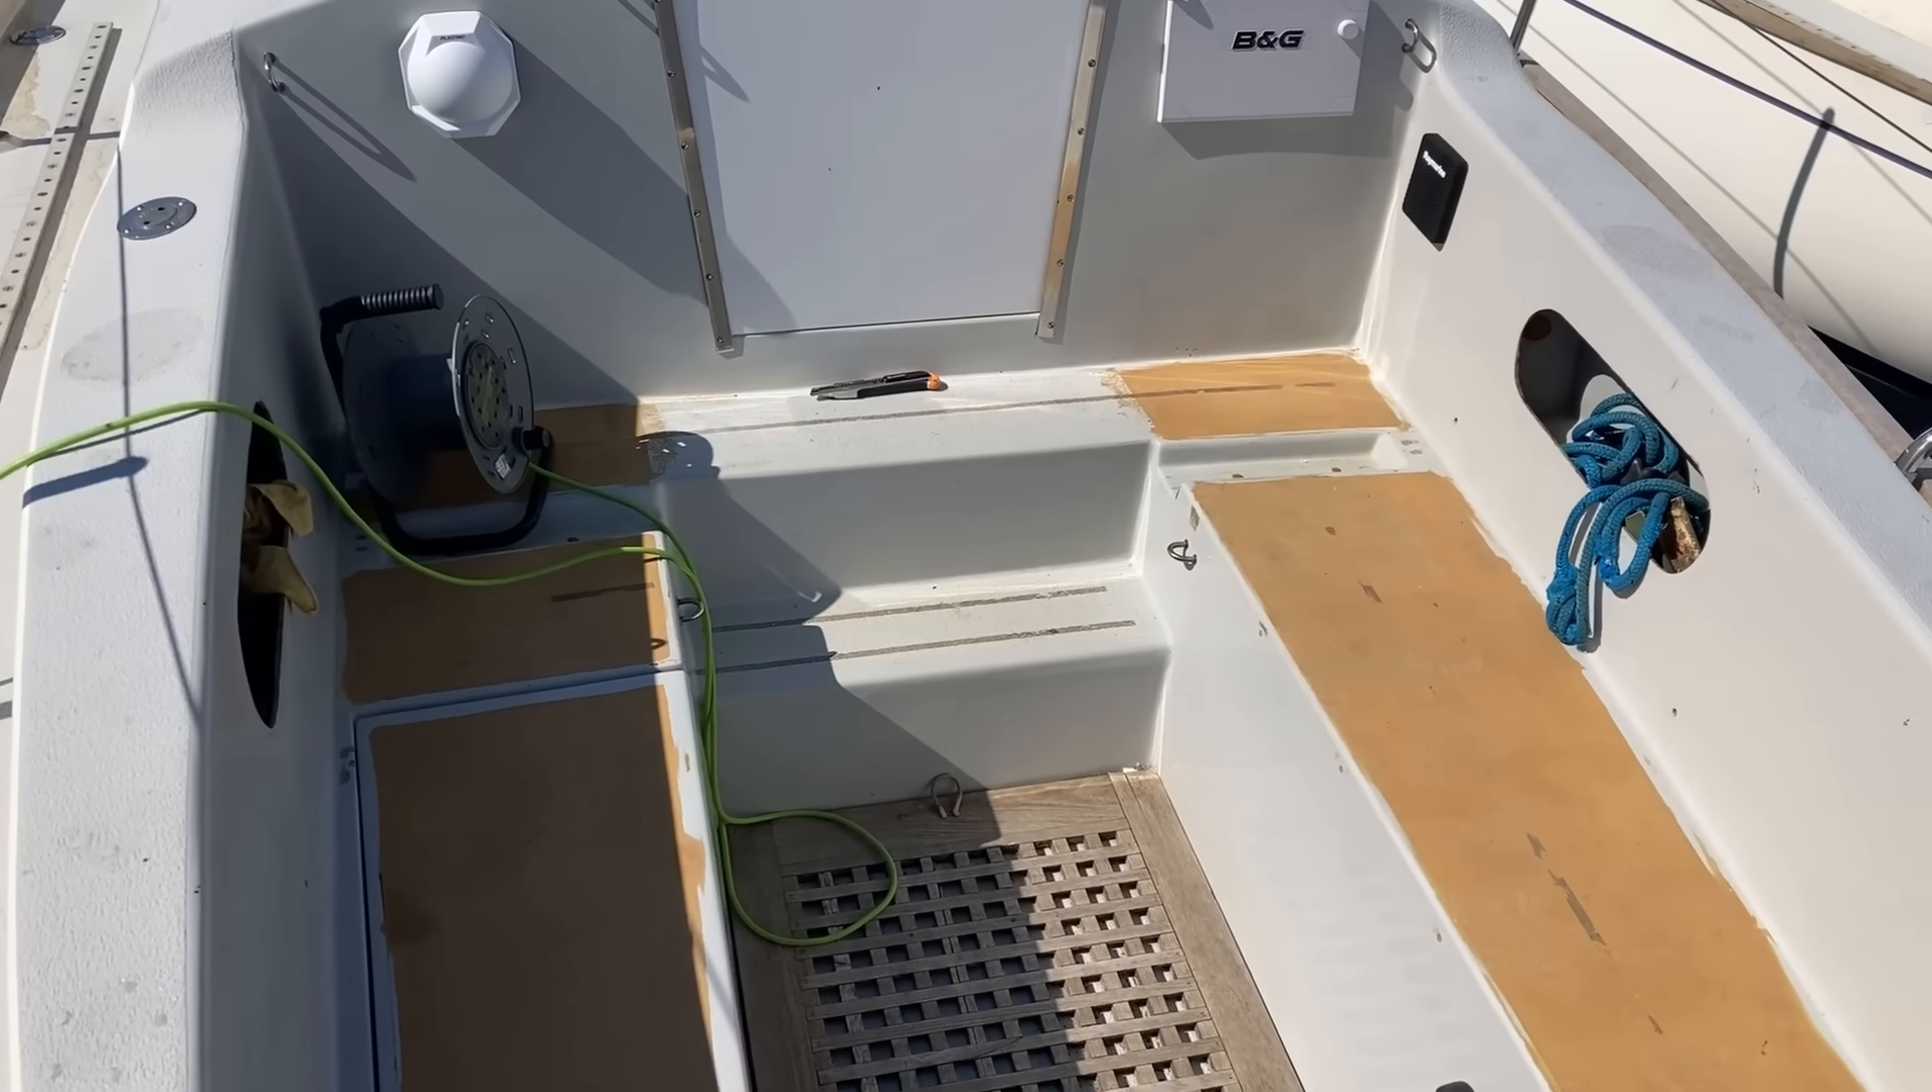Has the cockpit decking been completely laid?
No.